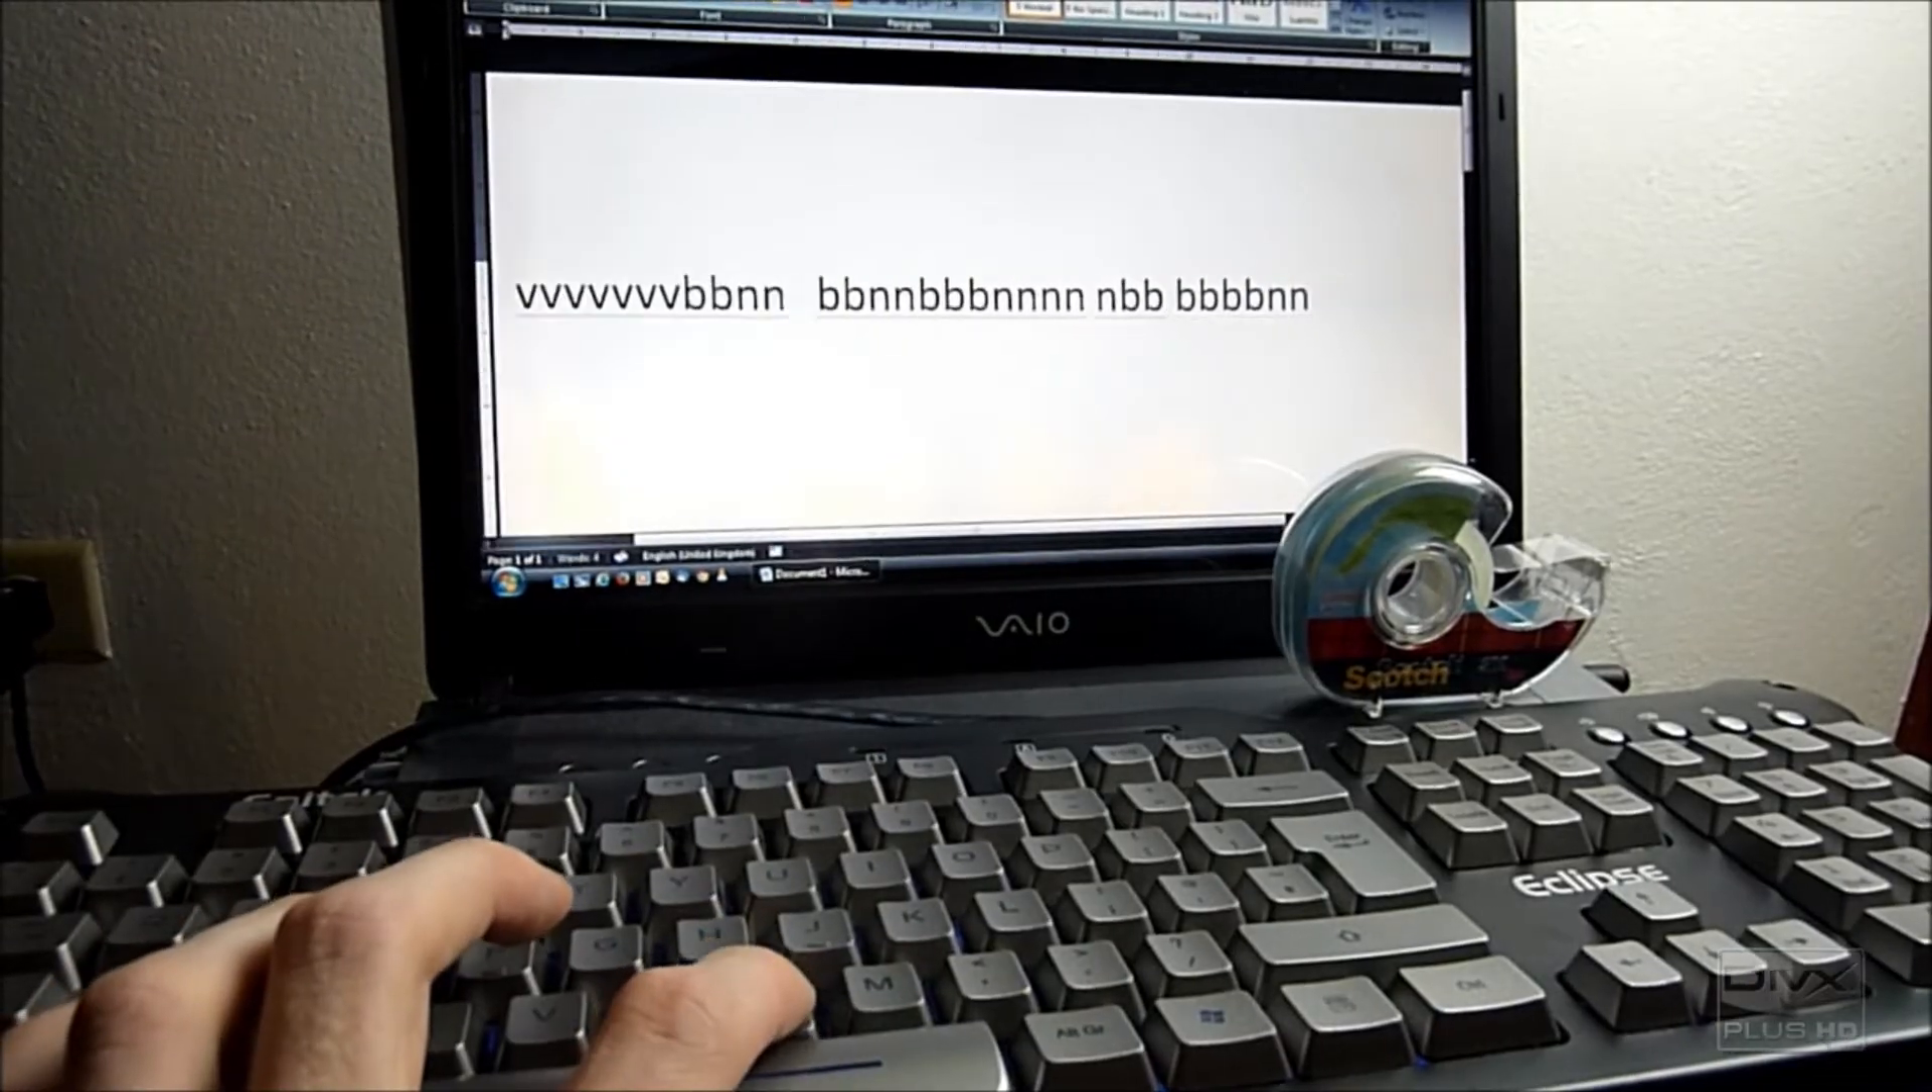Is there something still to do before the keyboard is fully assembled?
No.